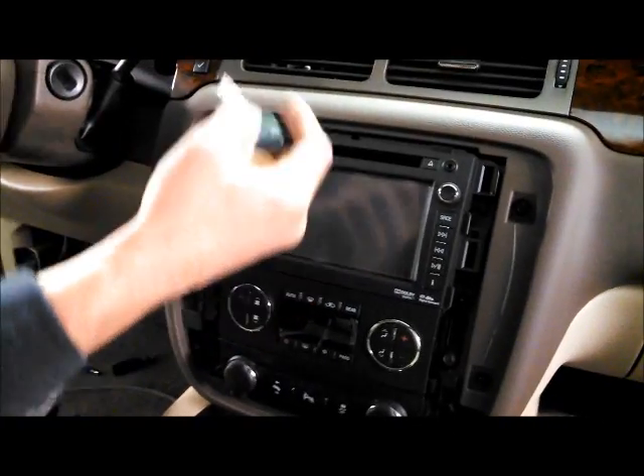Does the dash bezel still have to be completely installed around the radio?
Yes.